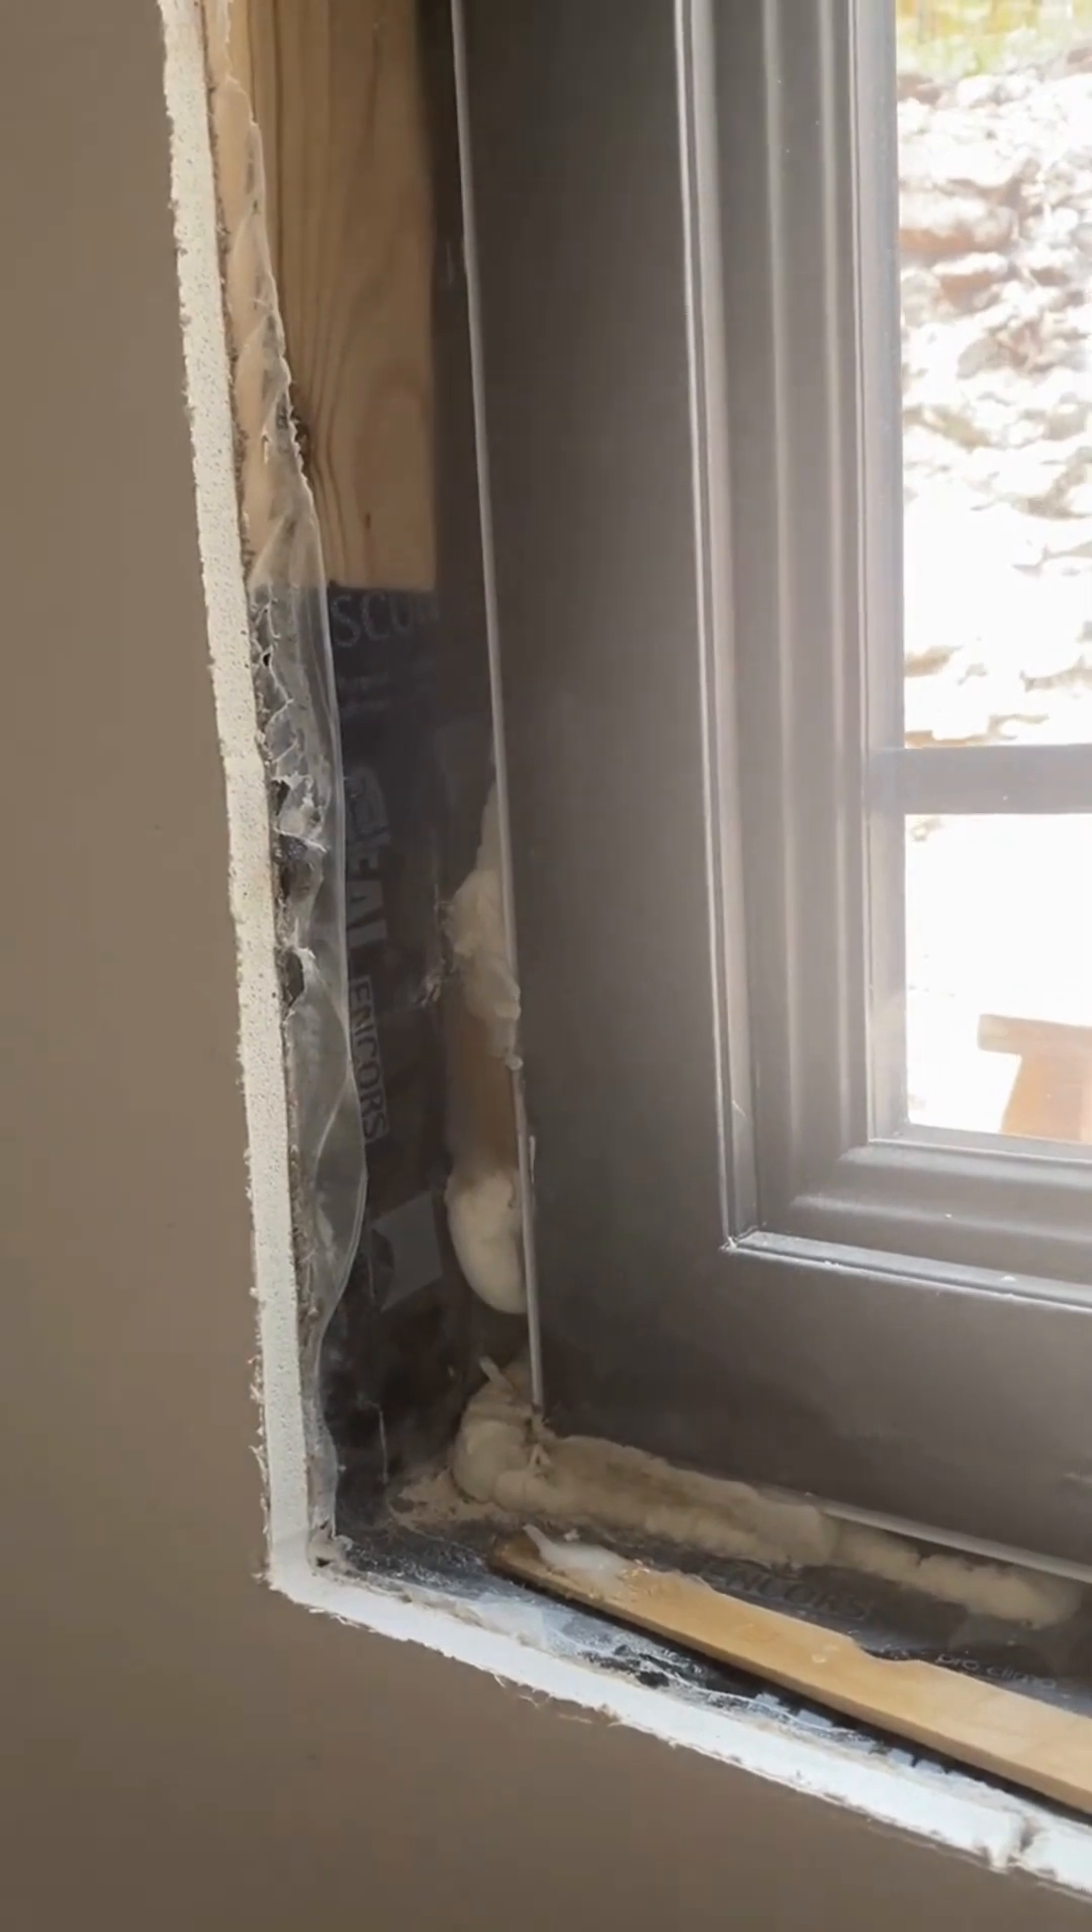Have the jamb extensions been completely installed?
No.